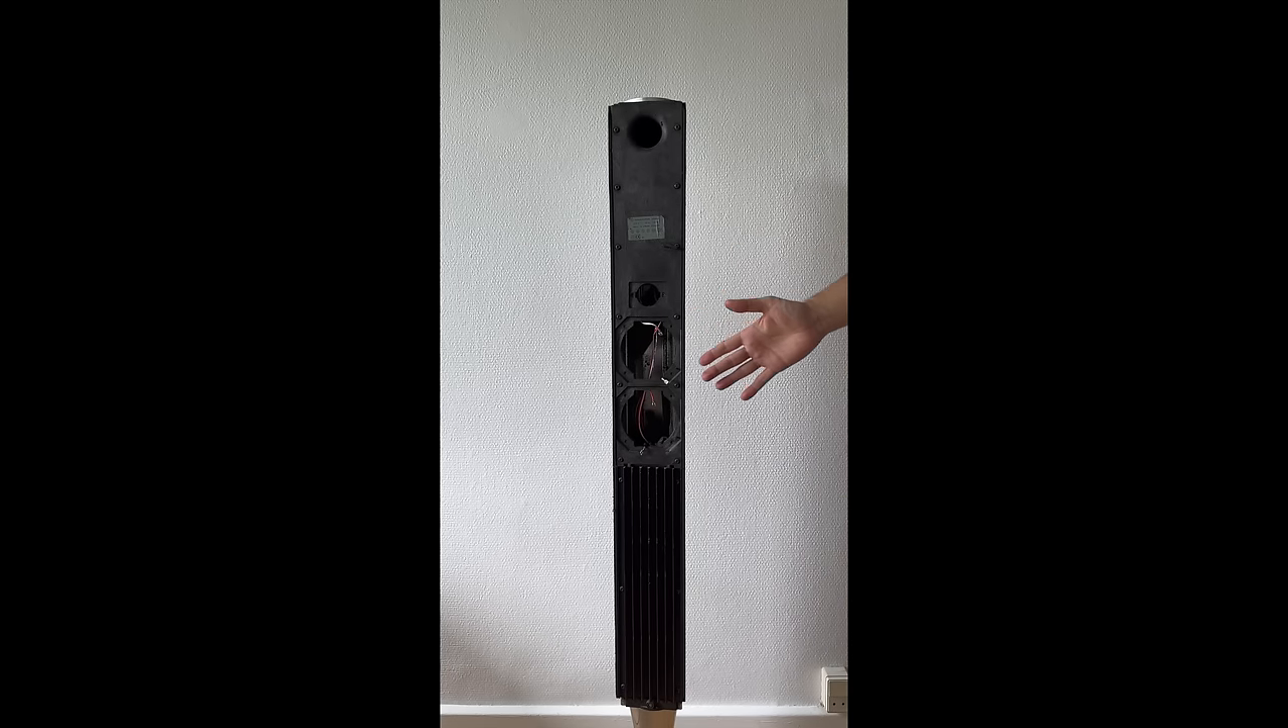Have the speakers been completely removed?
Yes.